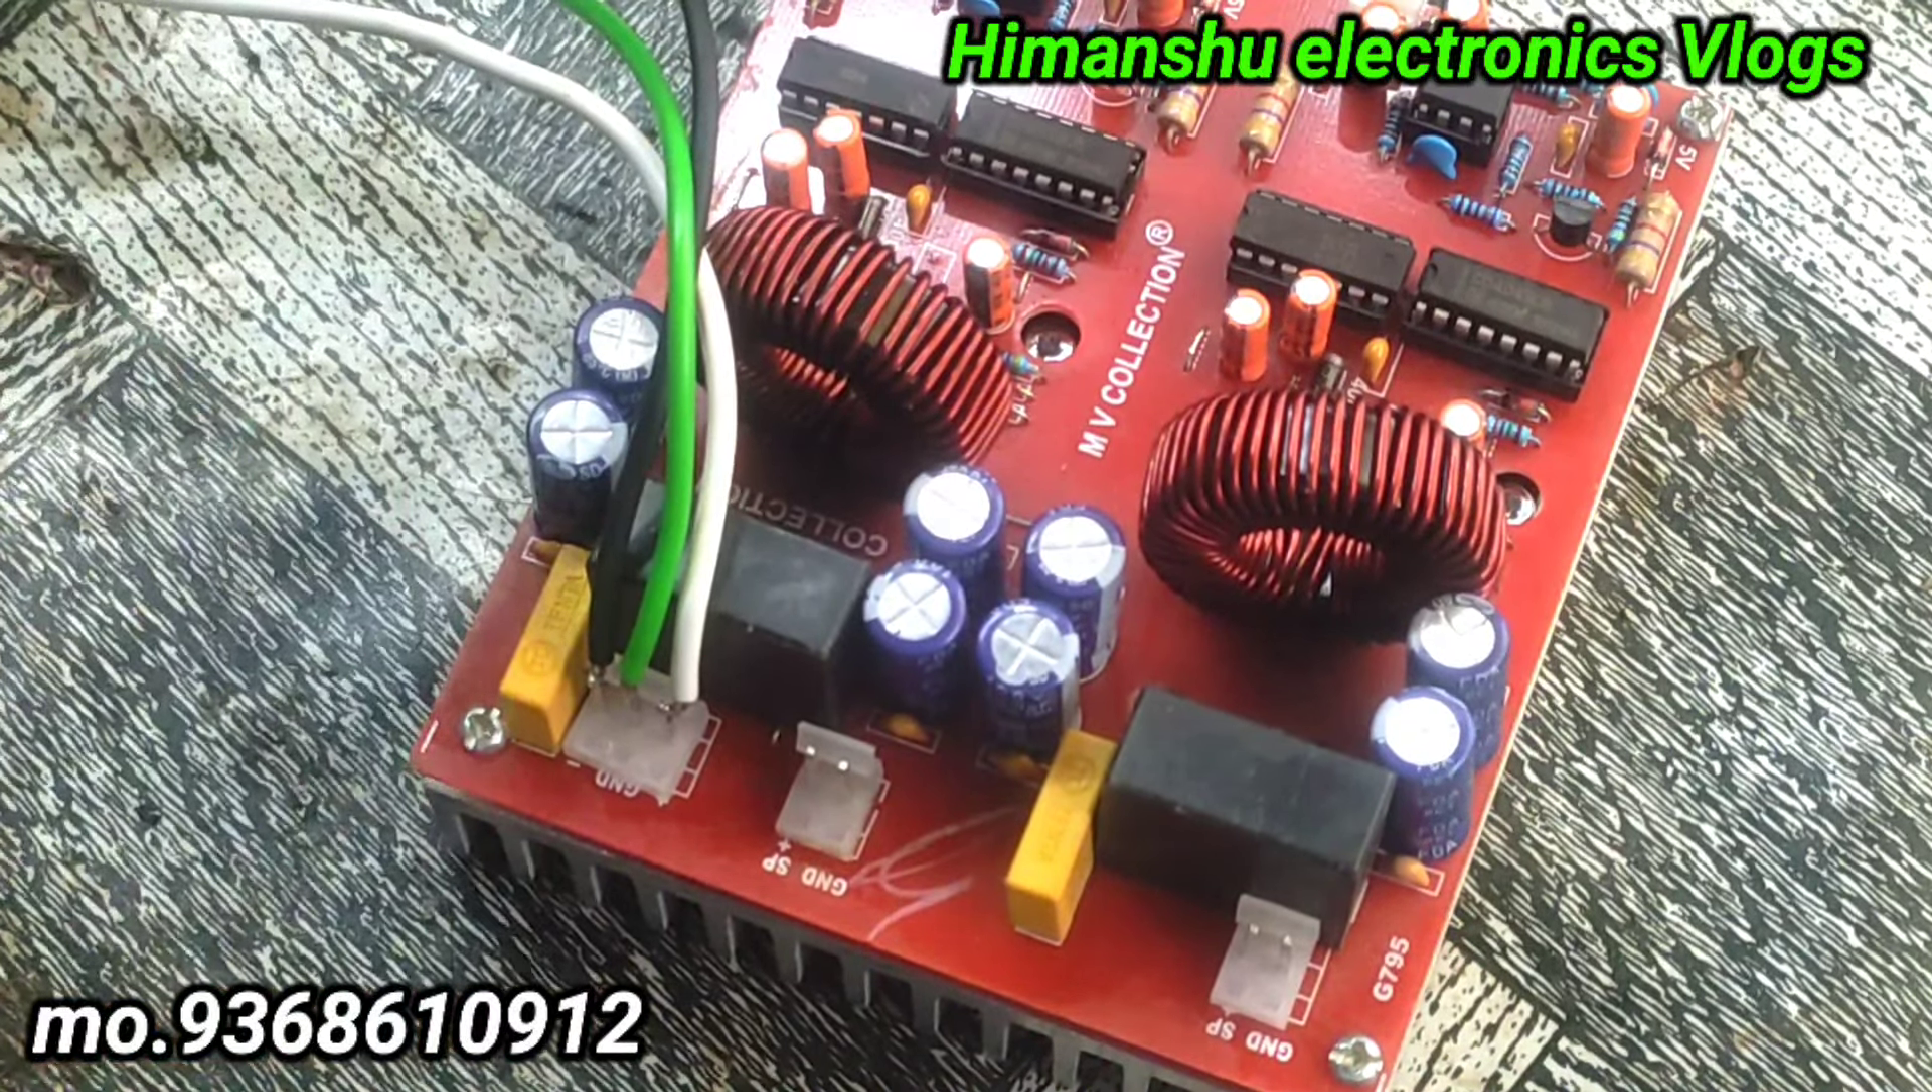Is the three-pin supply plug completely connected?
Yes.